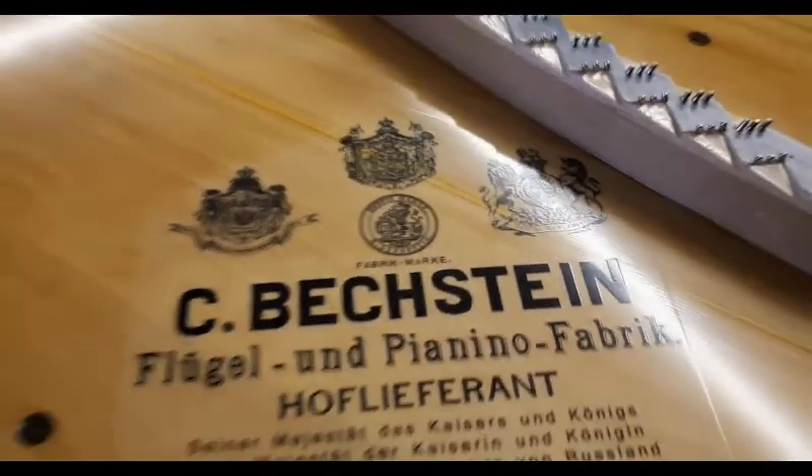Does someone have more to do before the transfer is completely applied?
No.